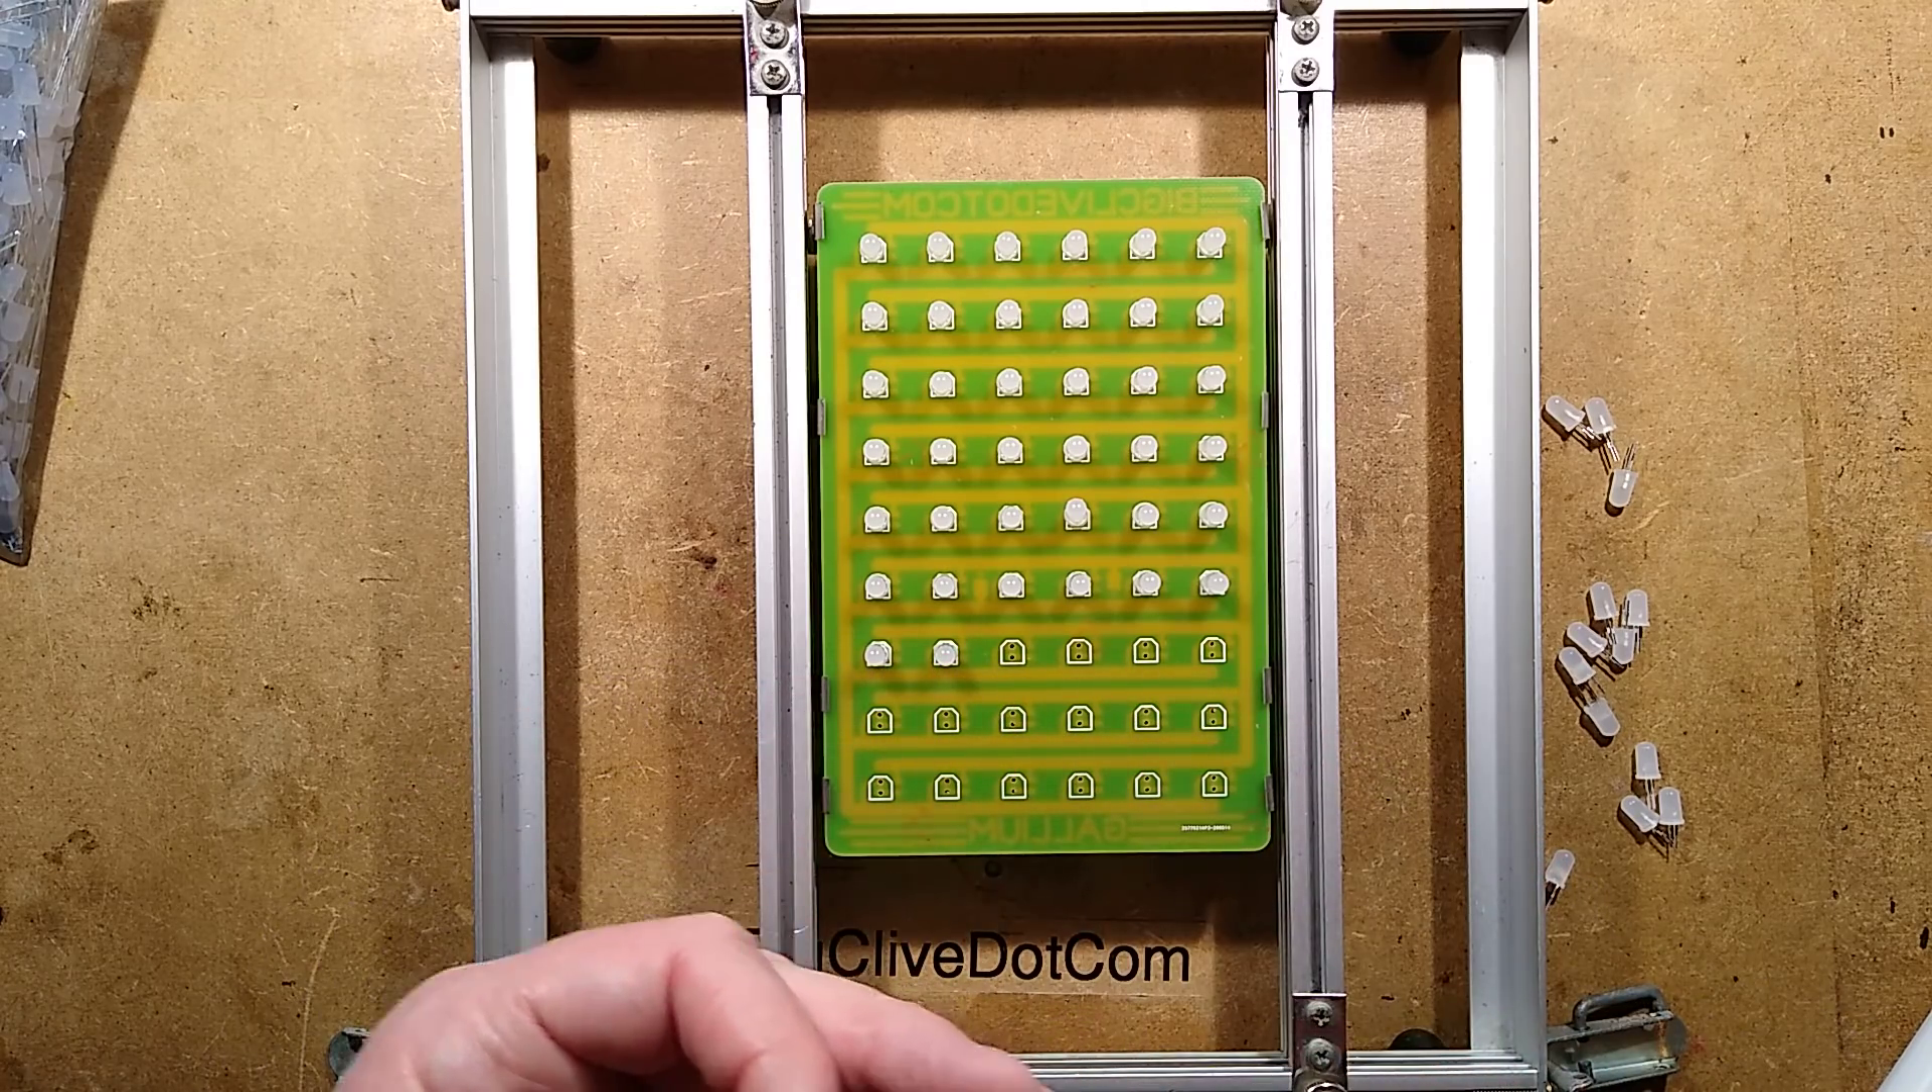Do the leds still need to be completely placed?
Yes.